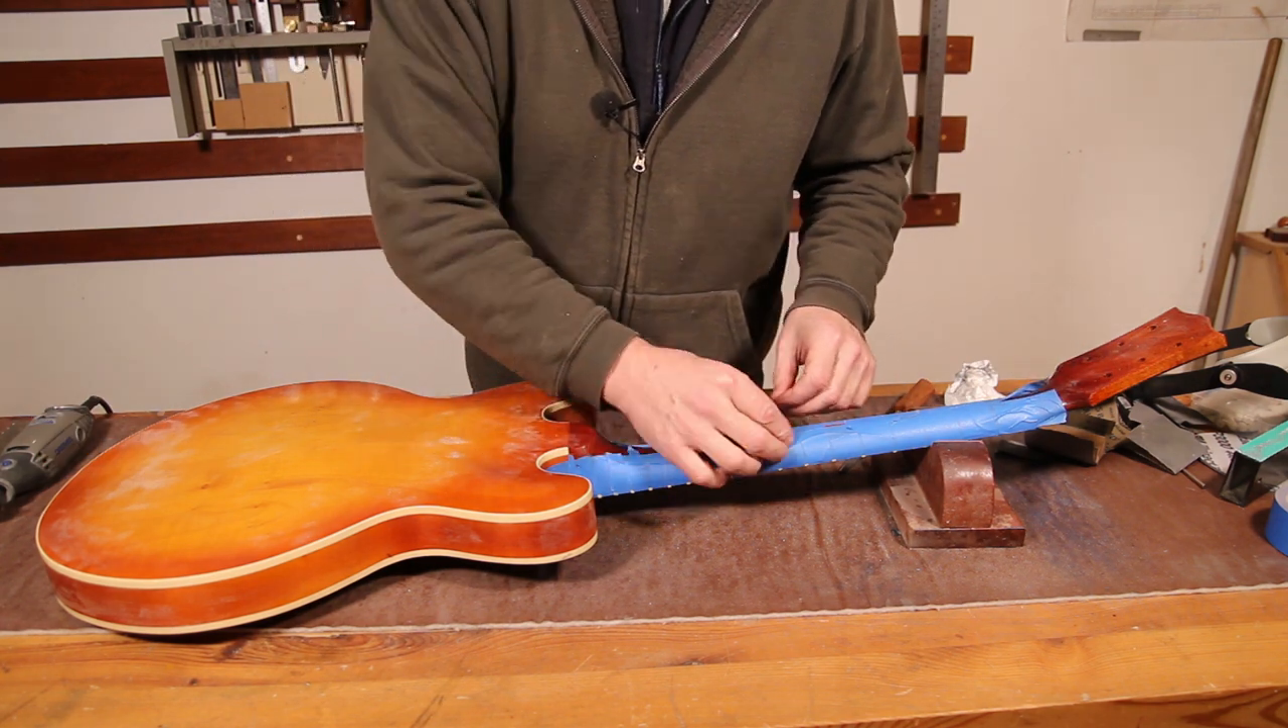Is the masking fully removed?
No.